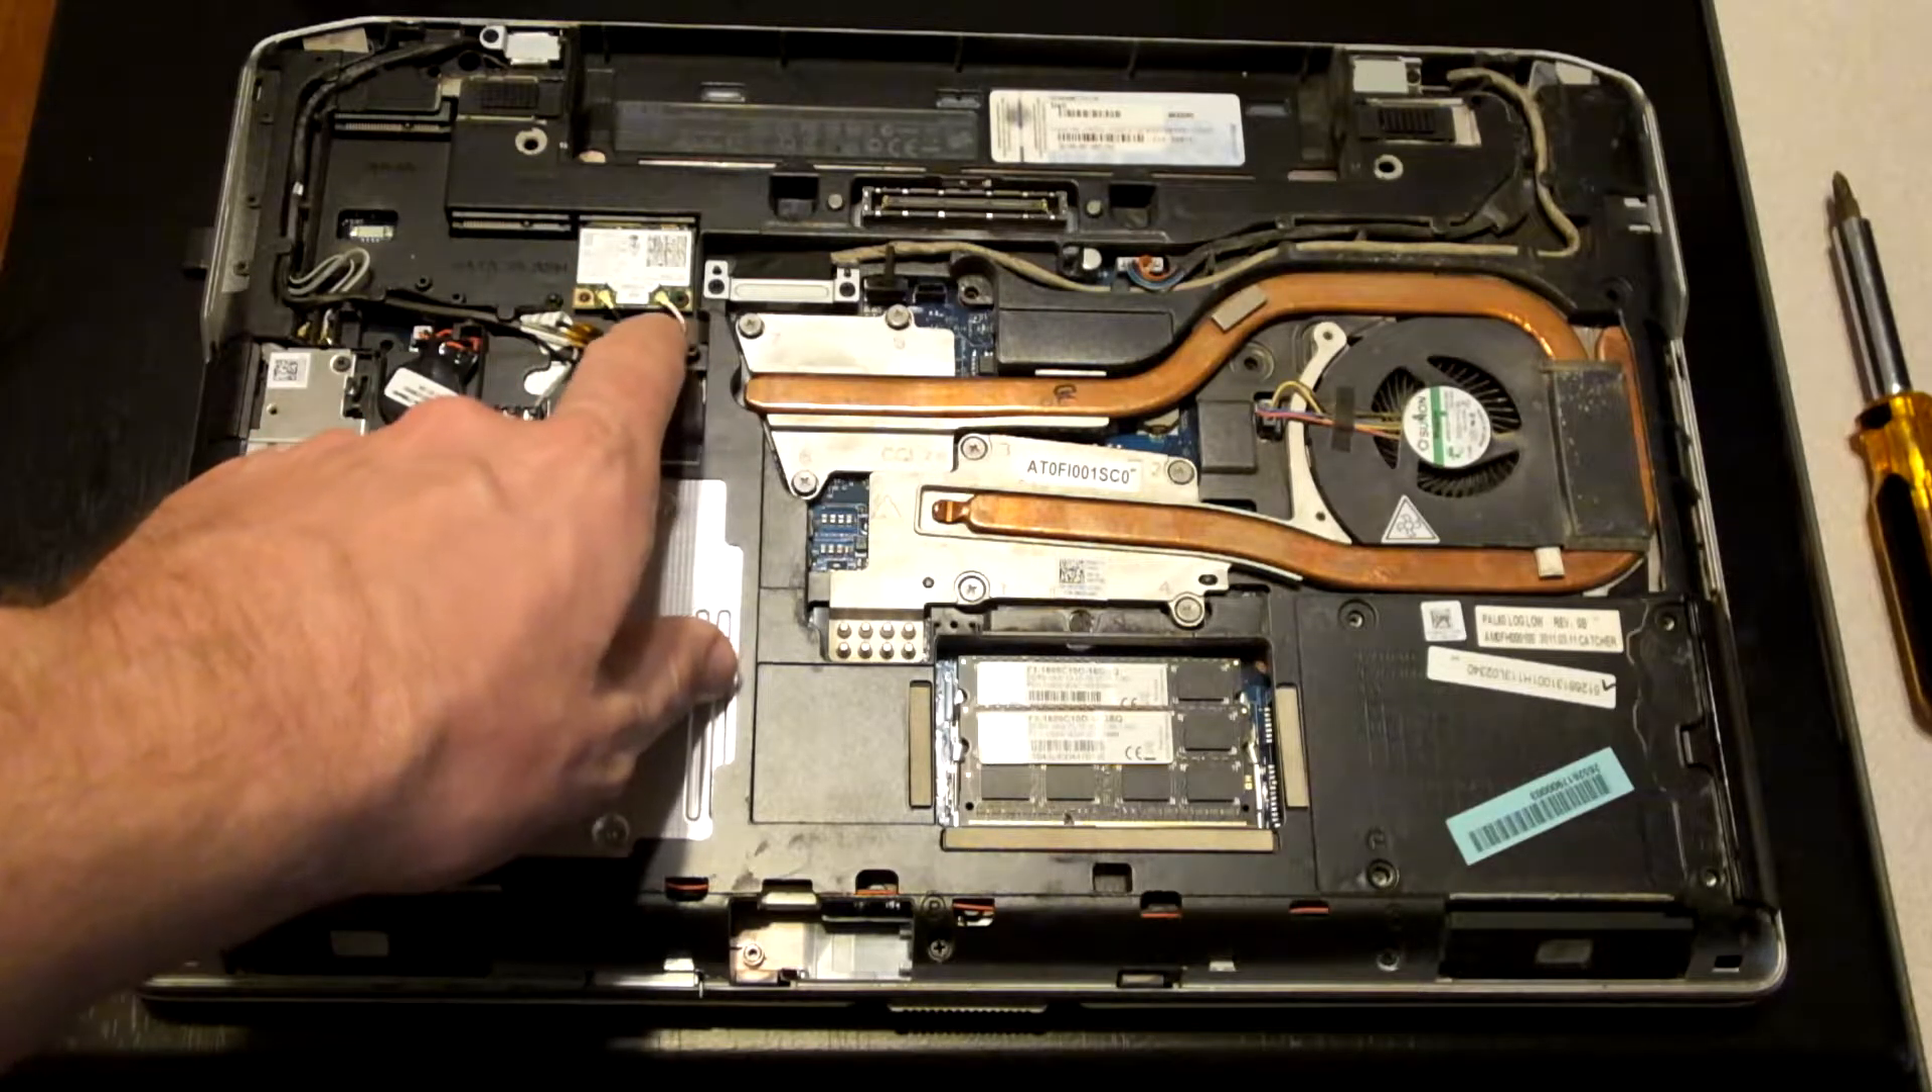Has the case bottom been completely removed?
Yes.